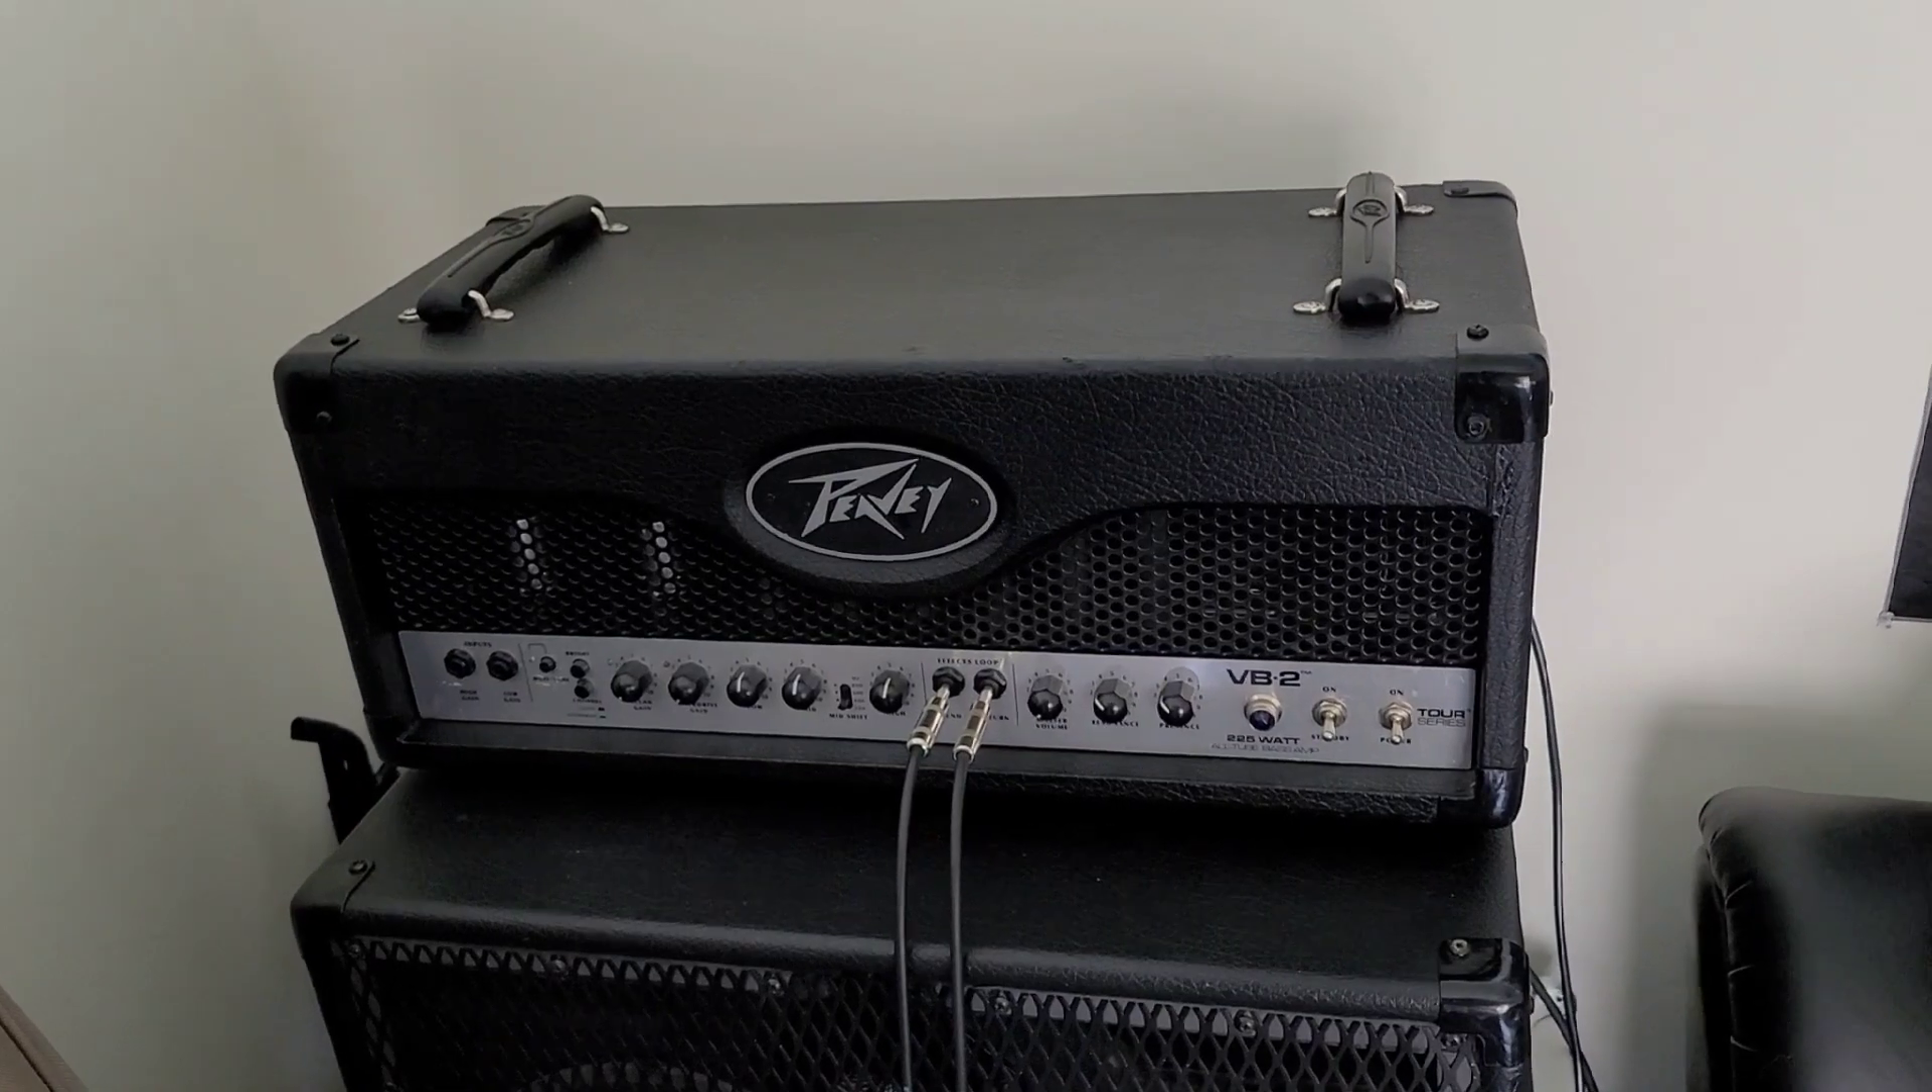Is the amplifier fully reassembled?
Yes.